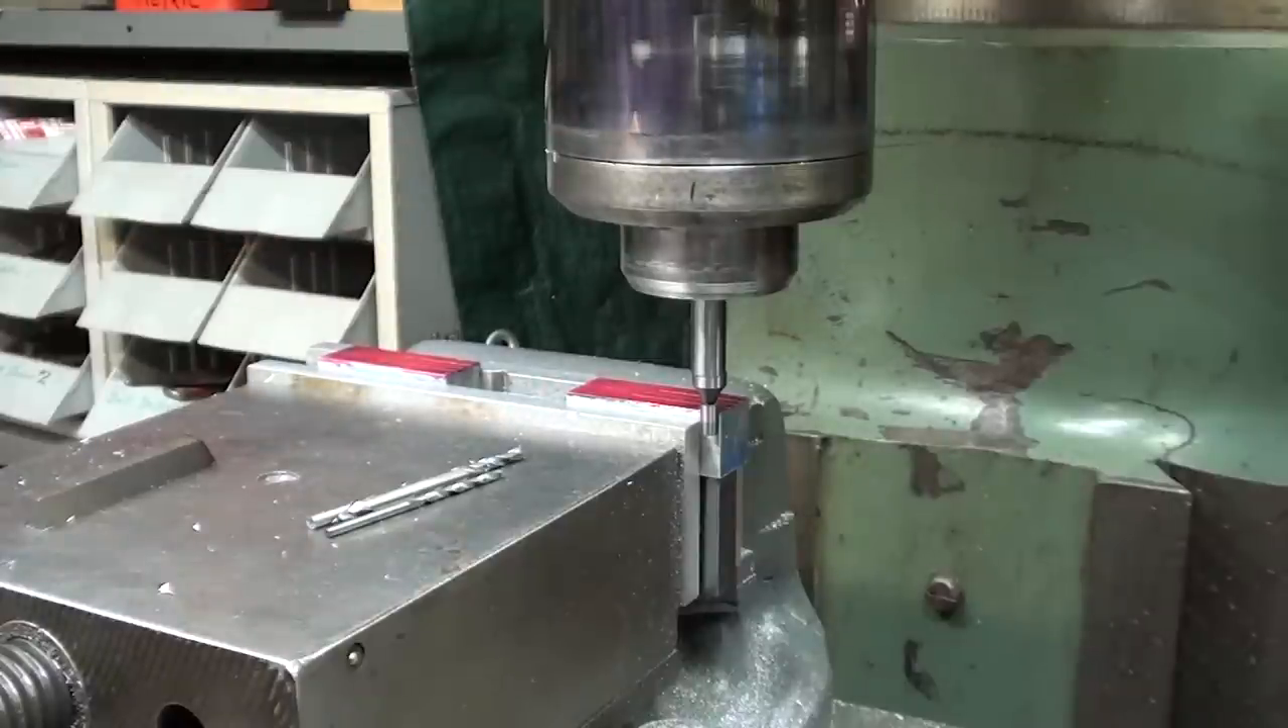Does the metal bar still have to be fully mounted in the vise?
No.